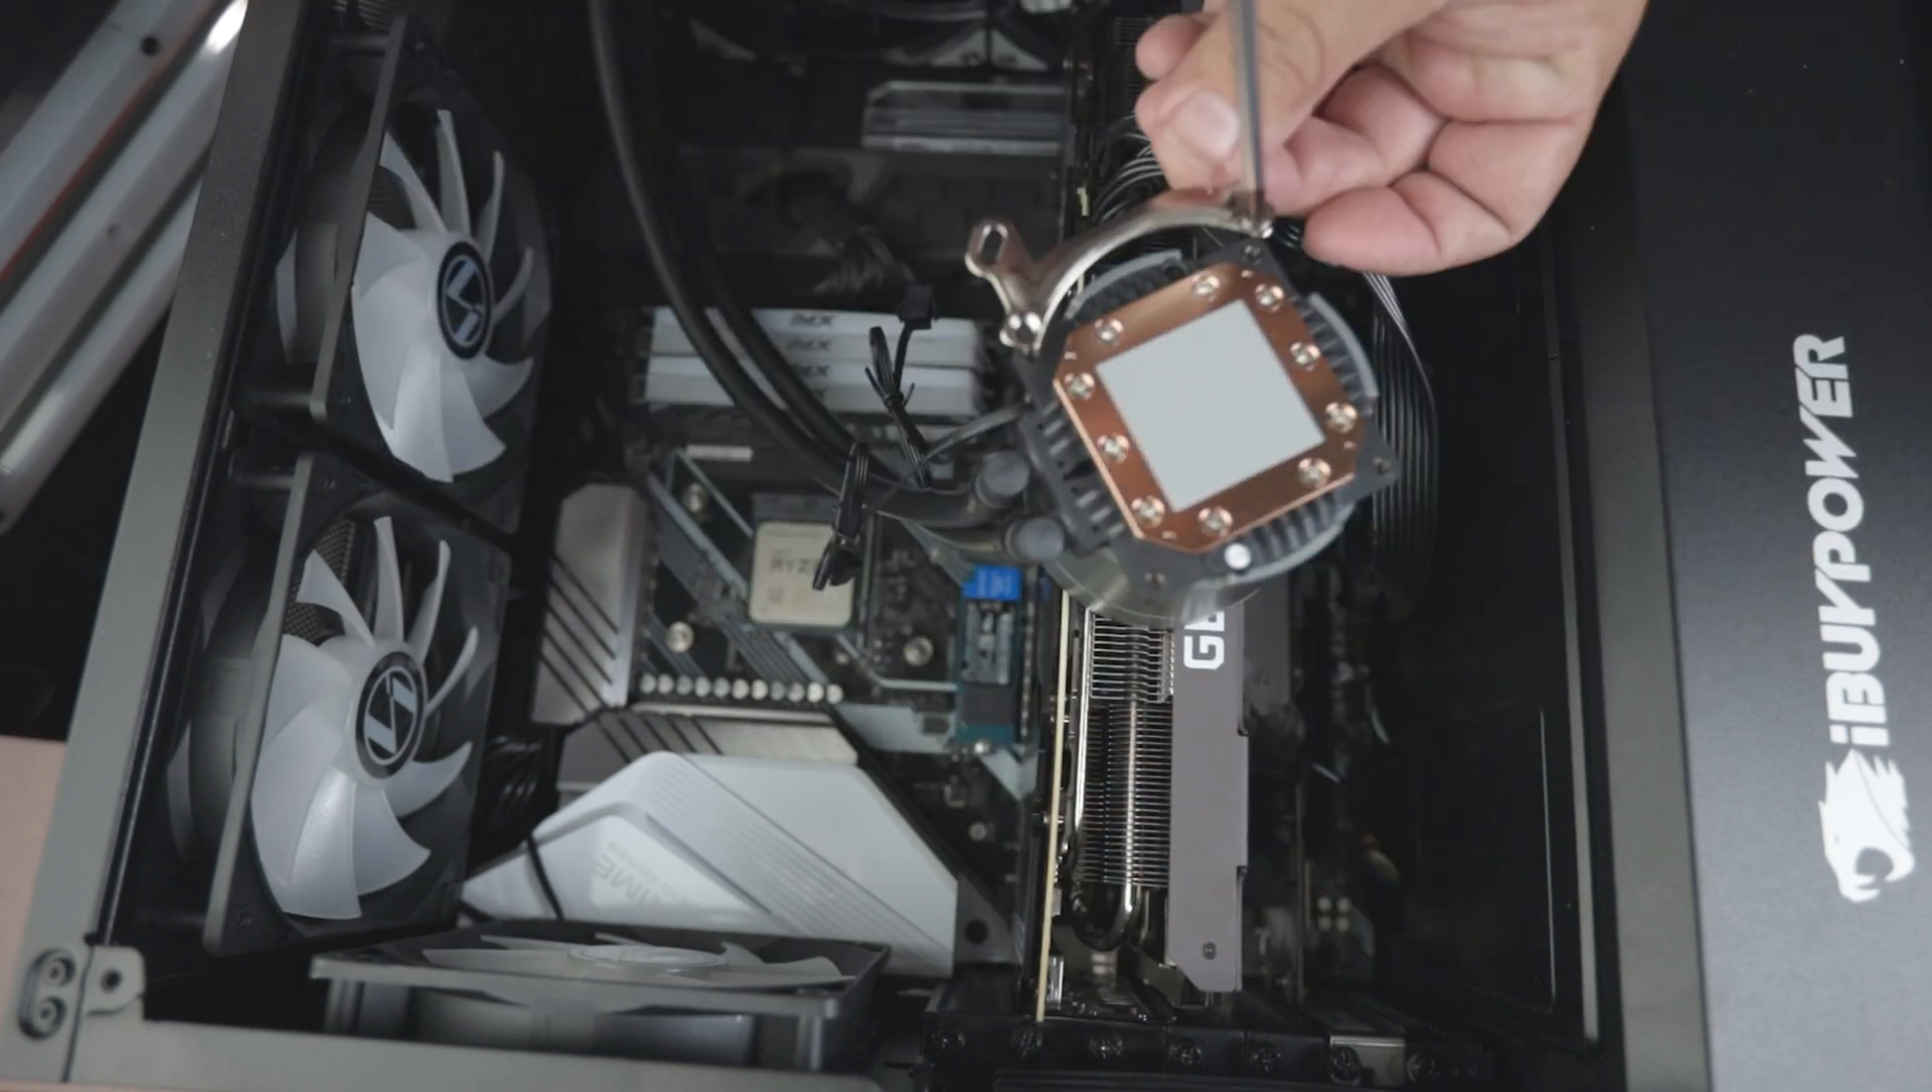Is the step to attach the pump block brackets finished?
No.